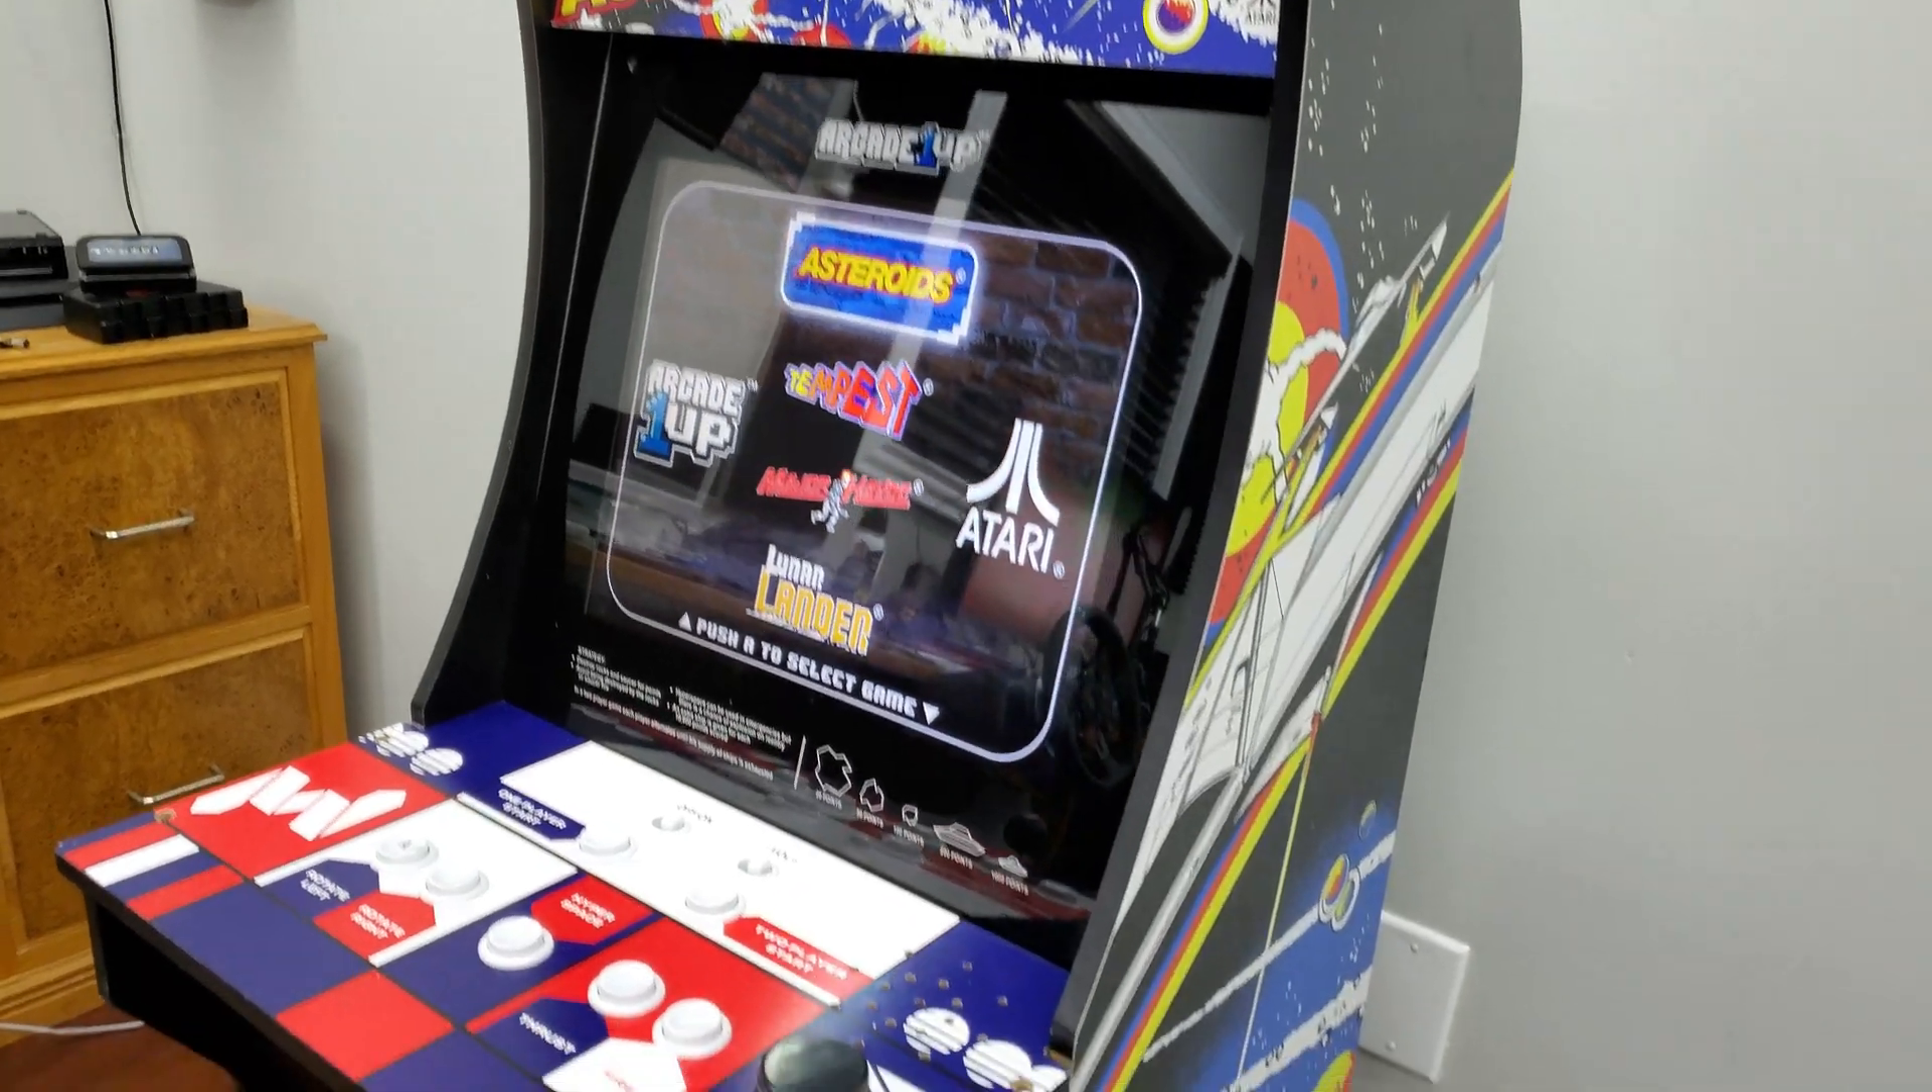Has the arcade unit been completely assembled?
Yes.